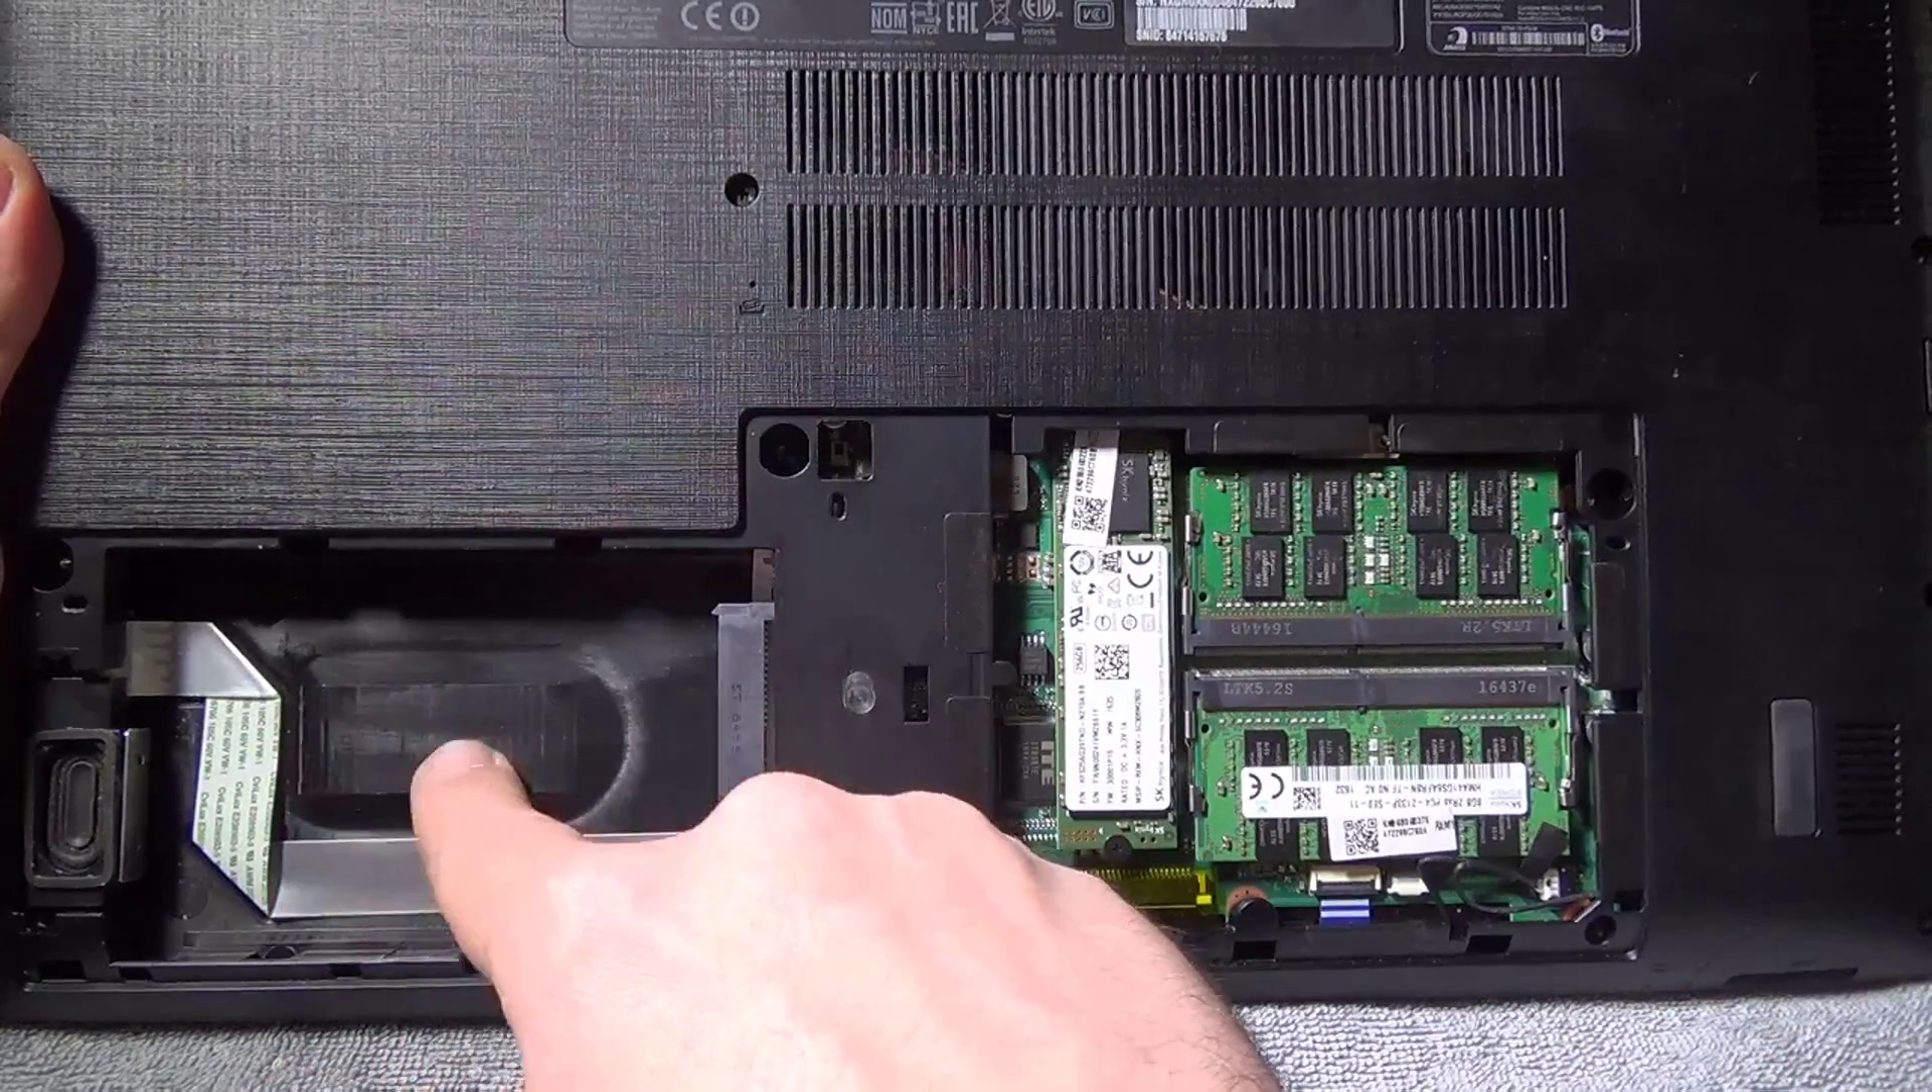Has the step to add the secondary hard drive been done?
No.